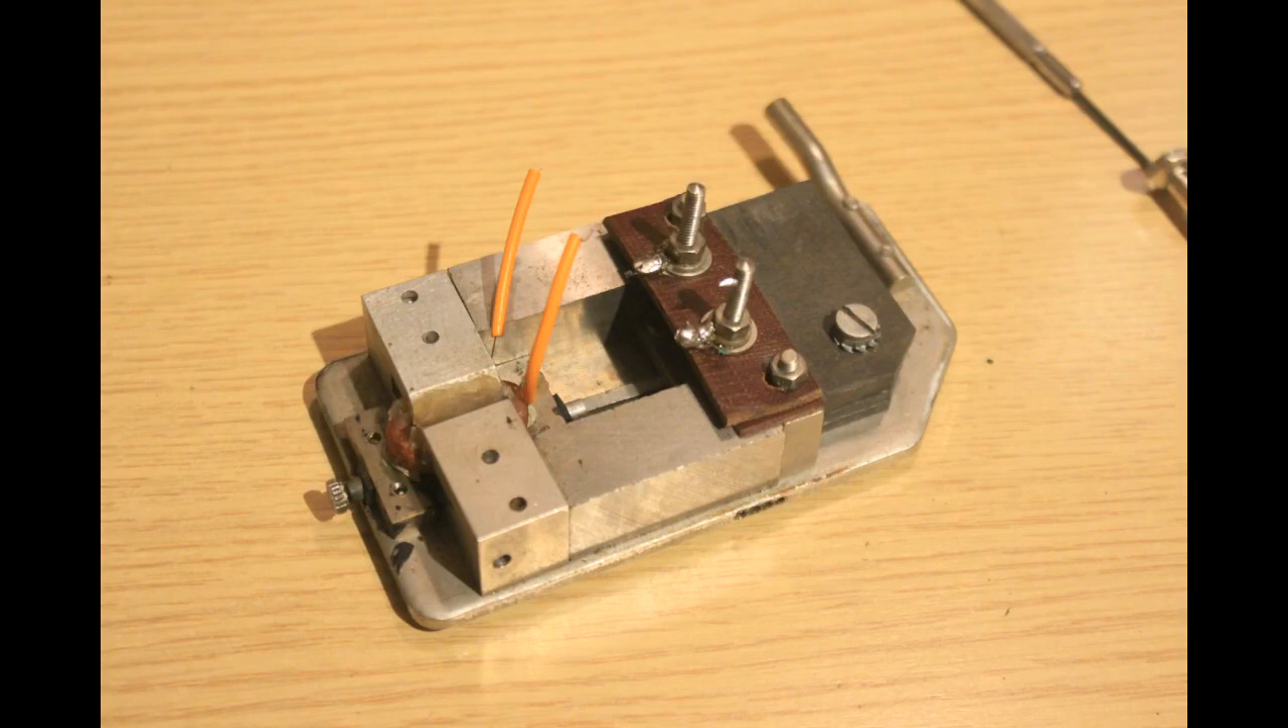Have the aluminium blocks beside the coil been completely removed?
No.